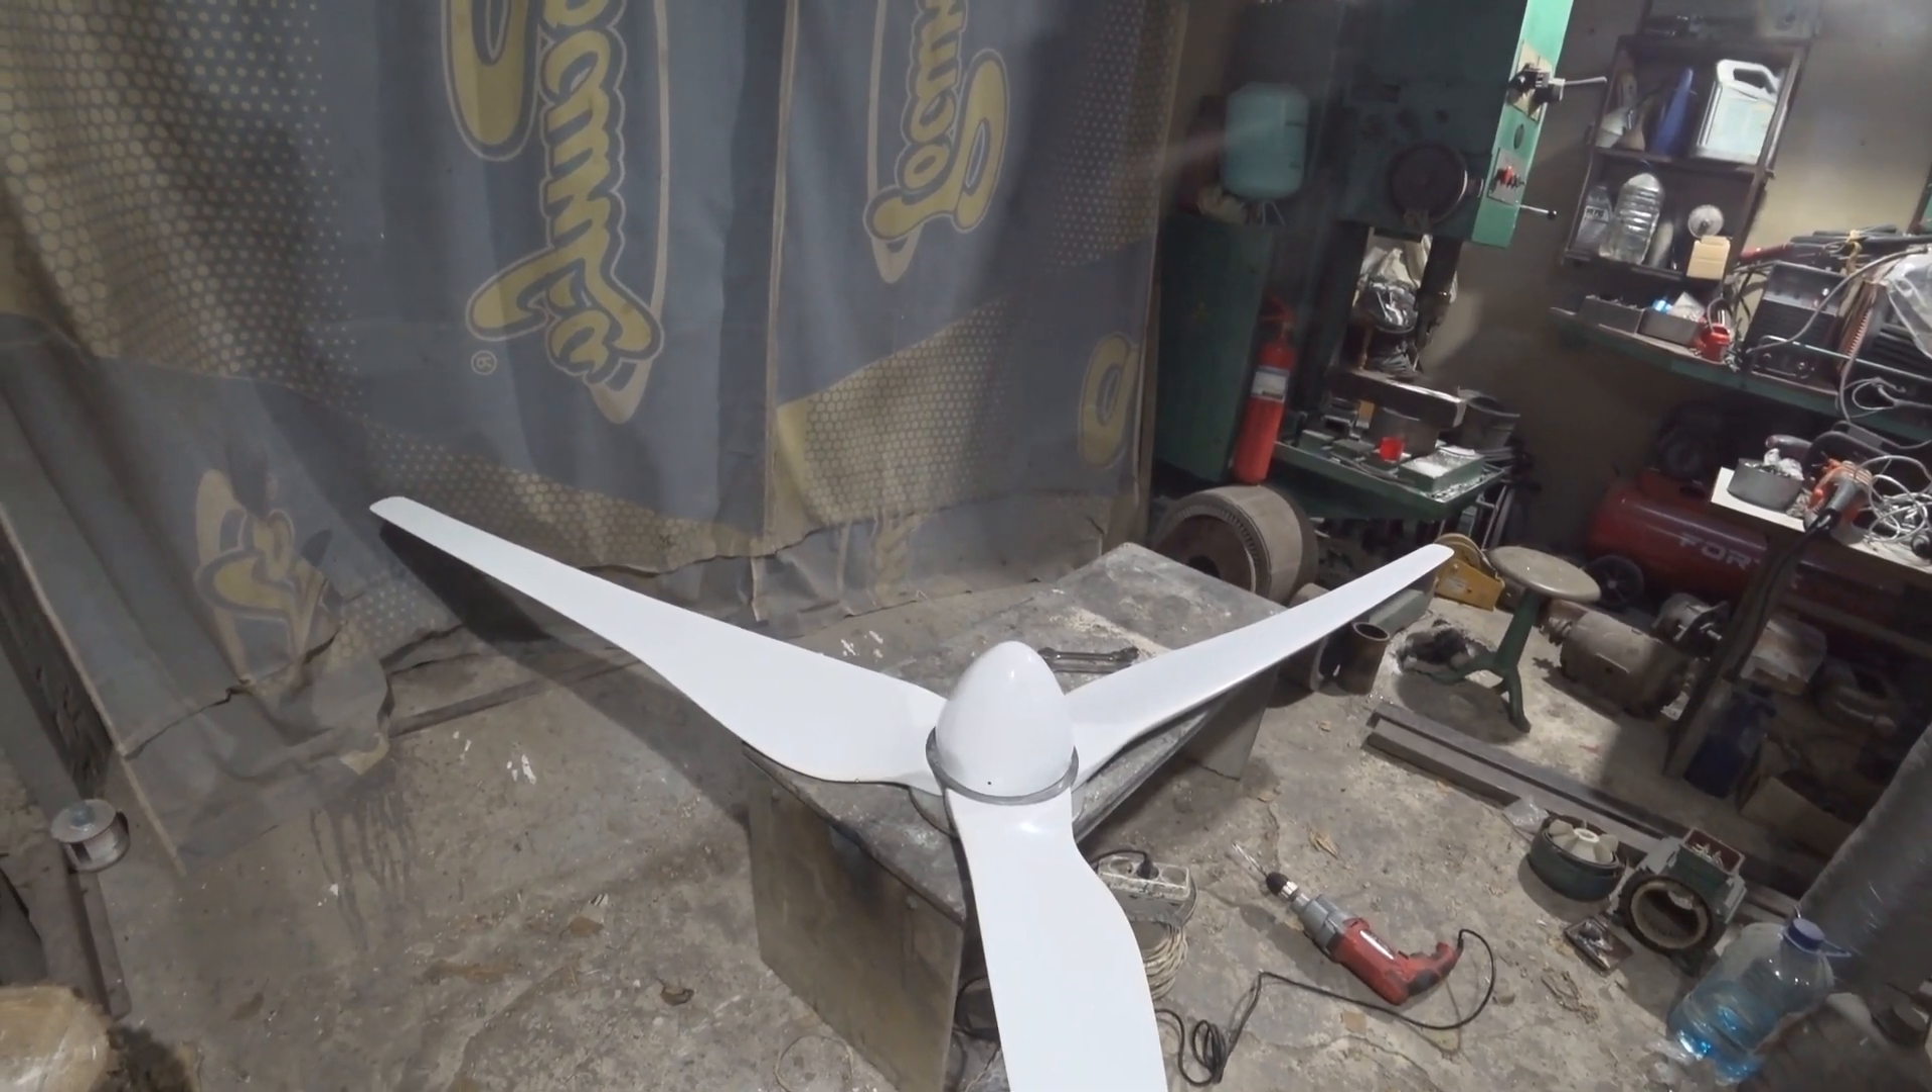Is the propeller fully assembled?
Yes.